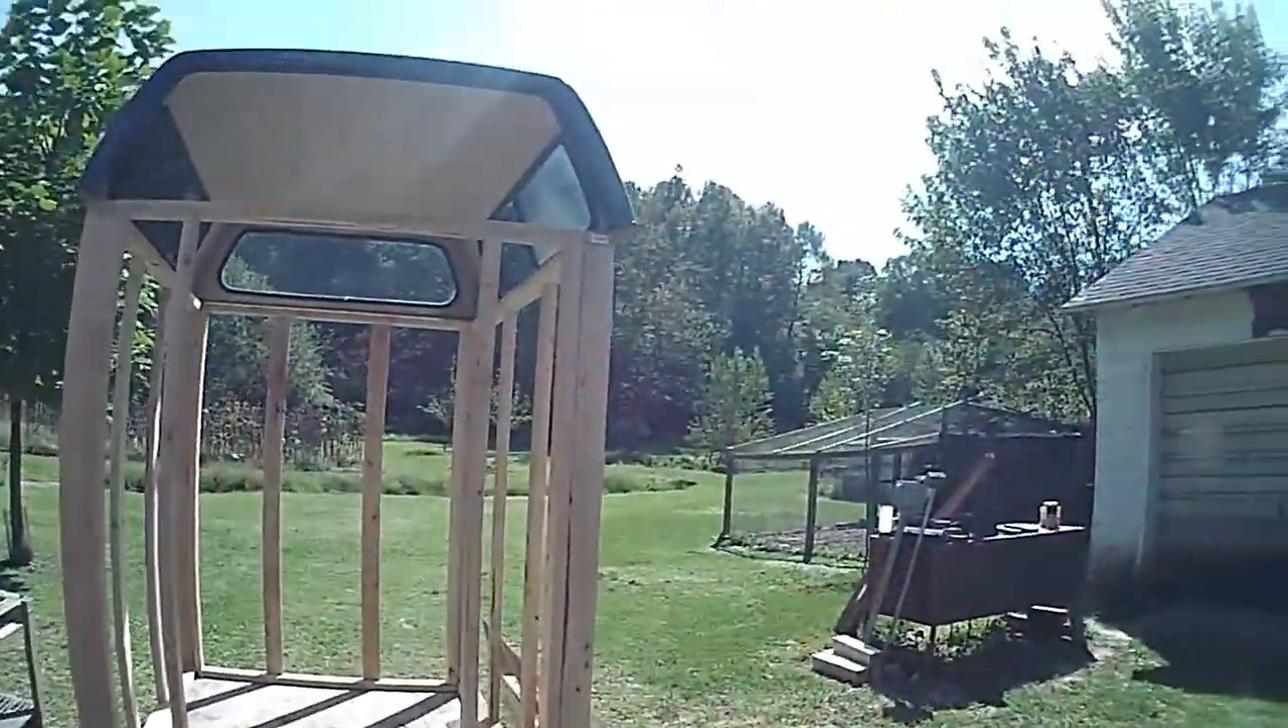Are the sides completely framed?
Yes.